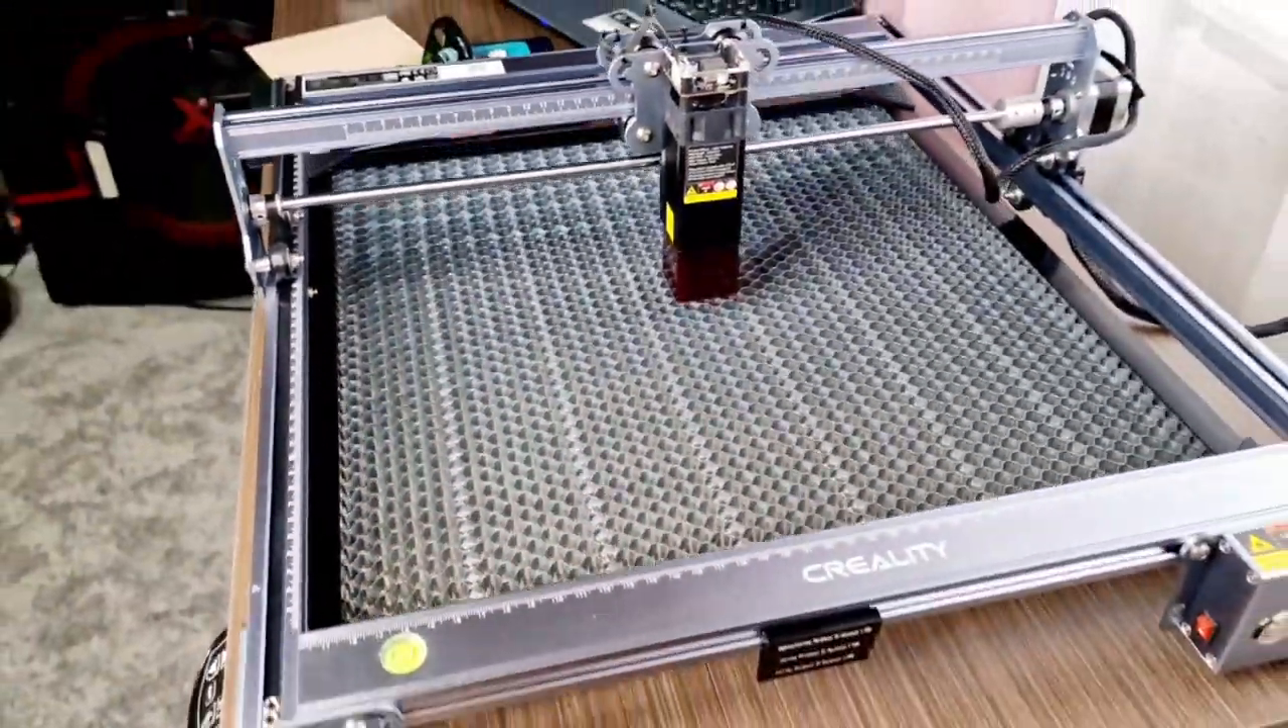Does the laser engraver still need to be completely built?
No.